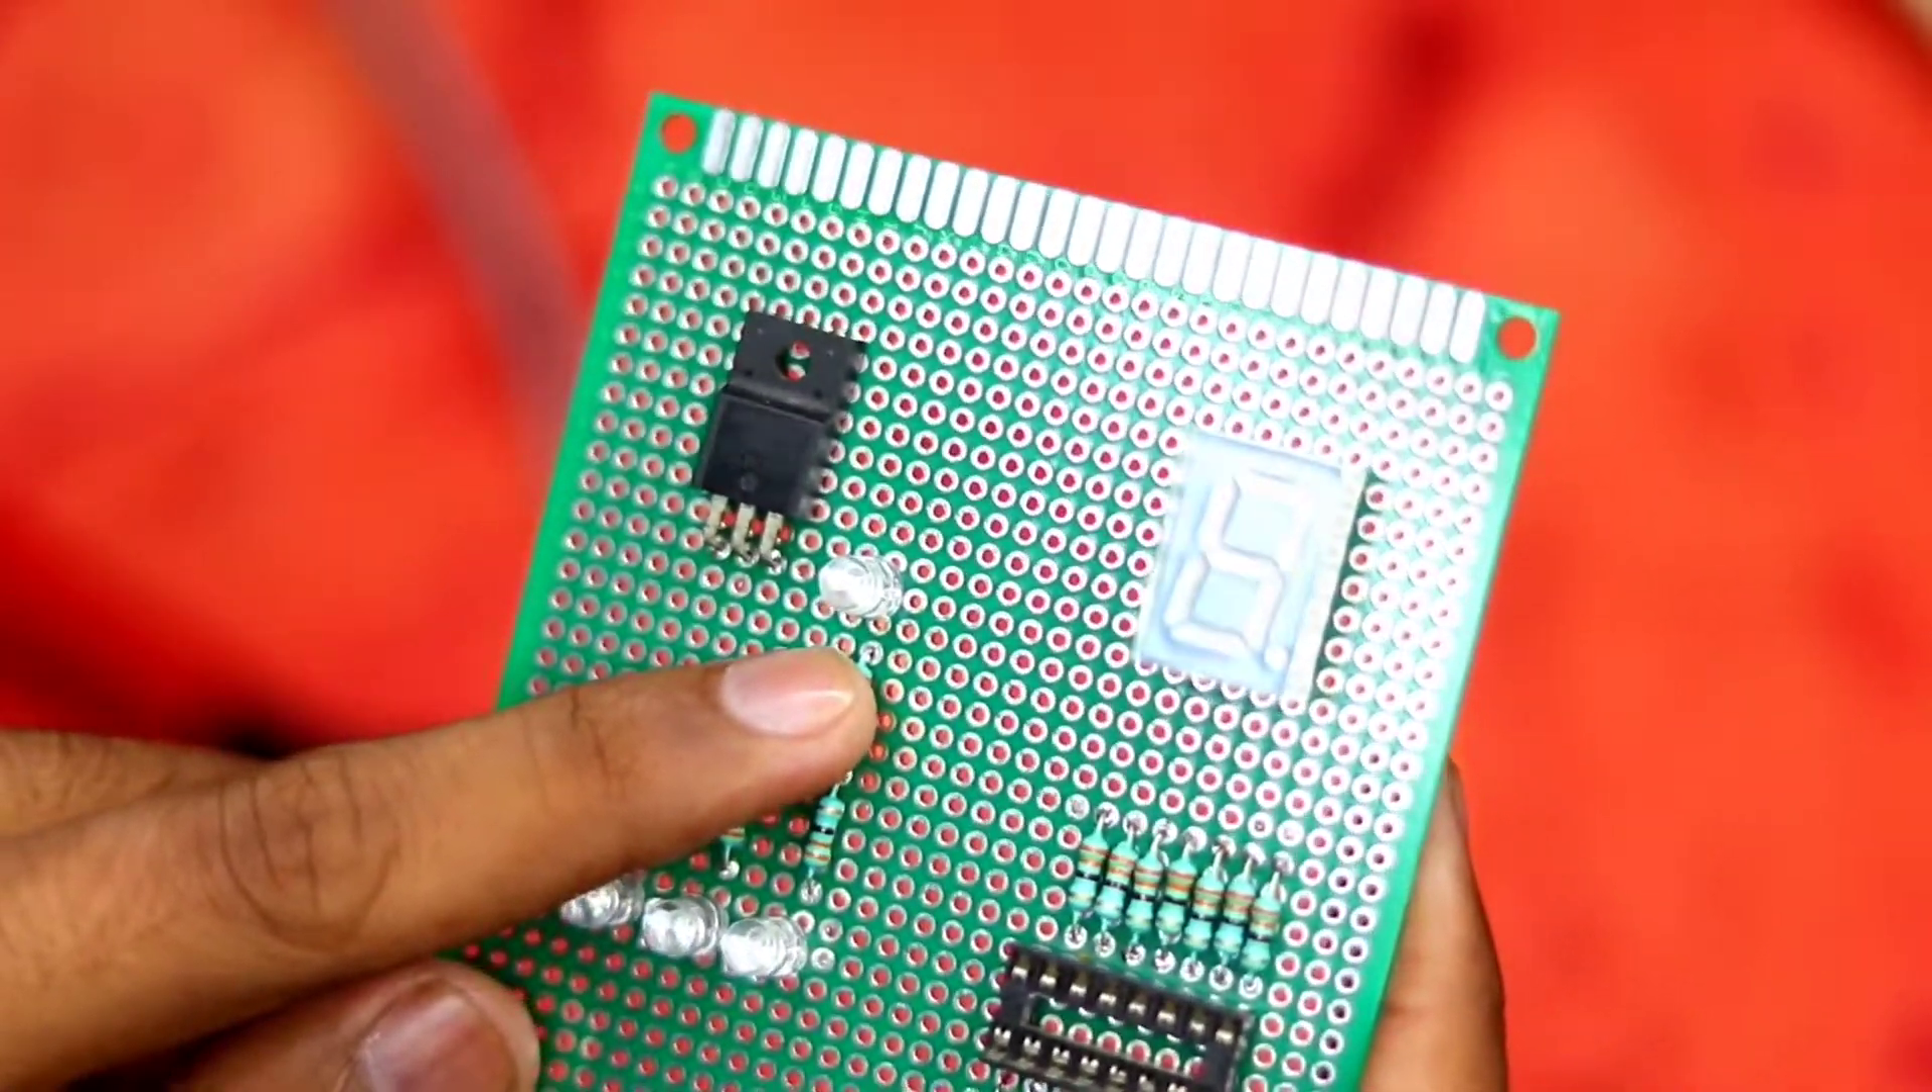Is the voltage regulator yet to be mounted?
No.